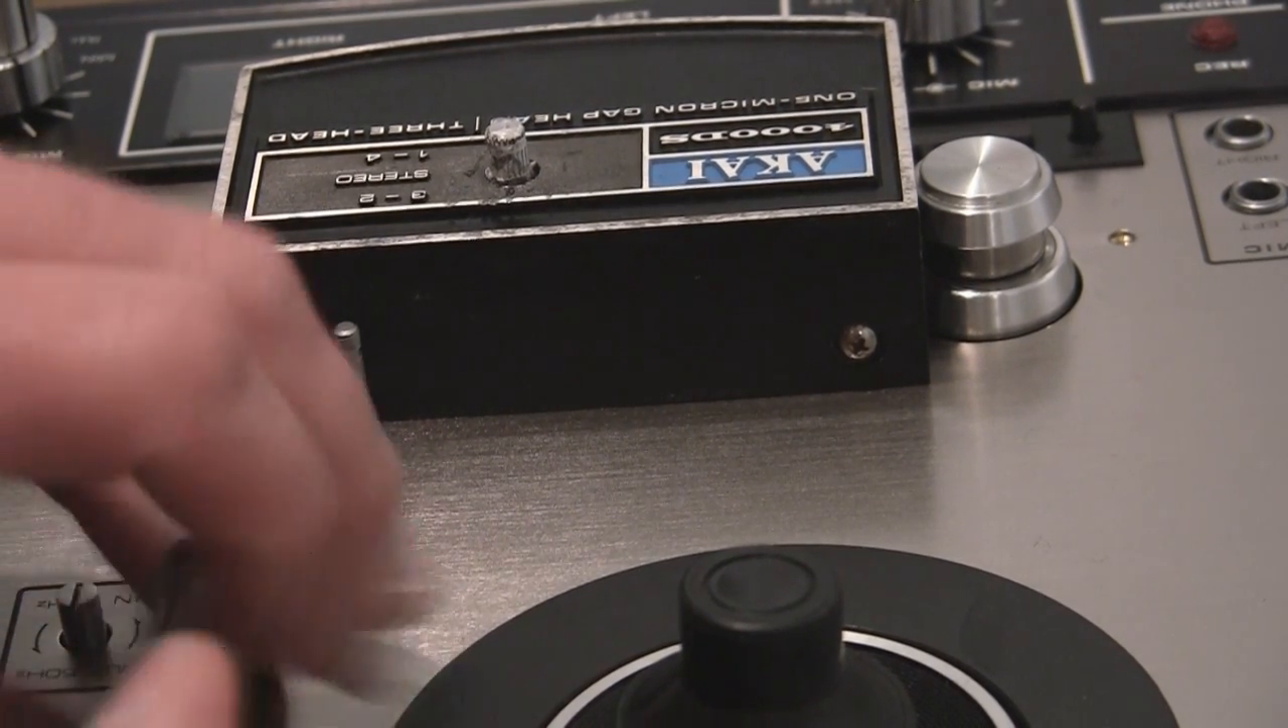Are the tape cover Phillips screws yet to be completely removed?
Yes.